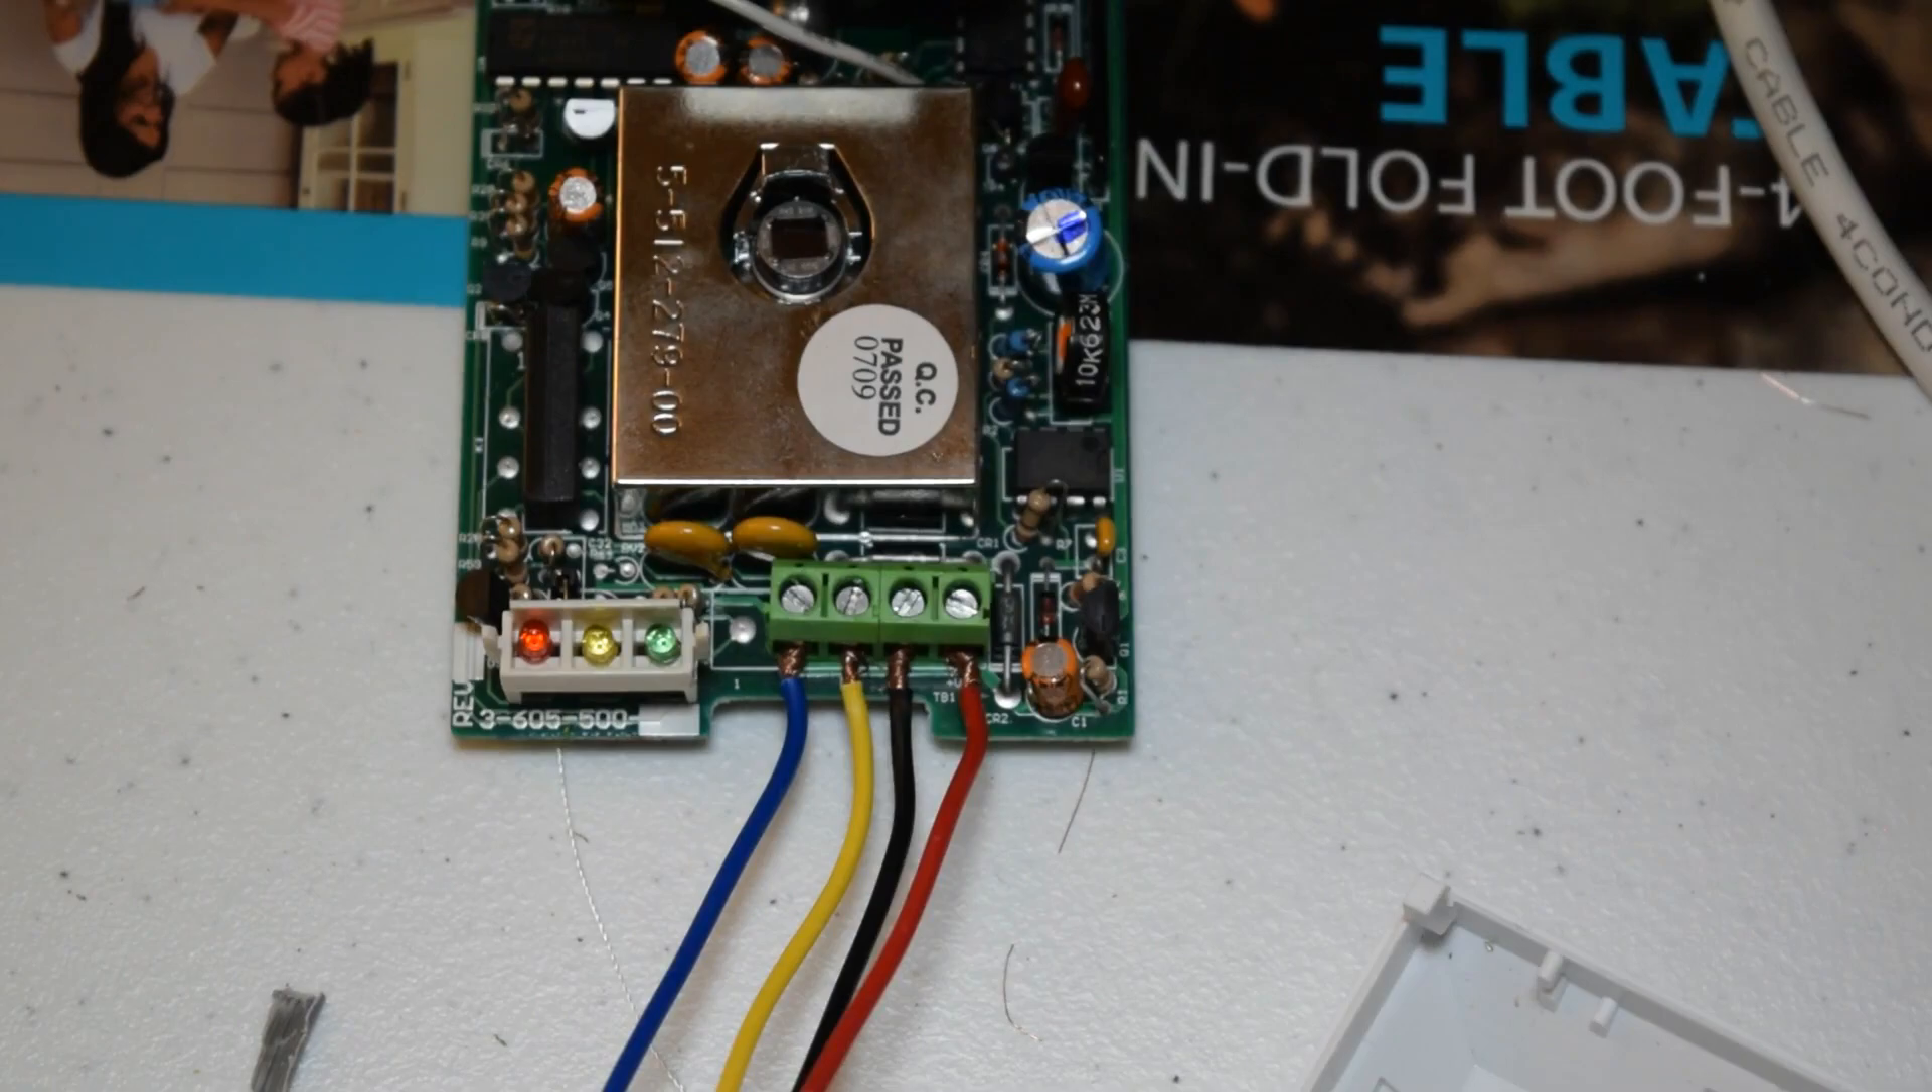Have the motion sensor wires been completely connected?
Yes.